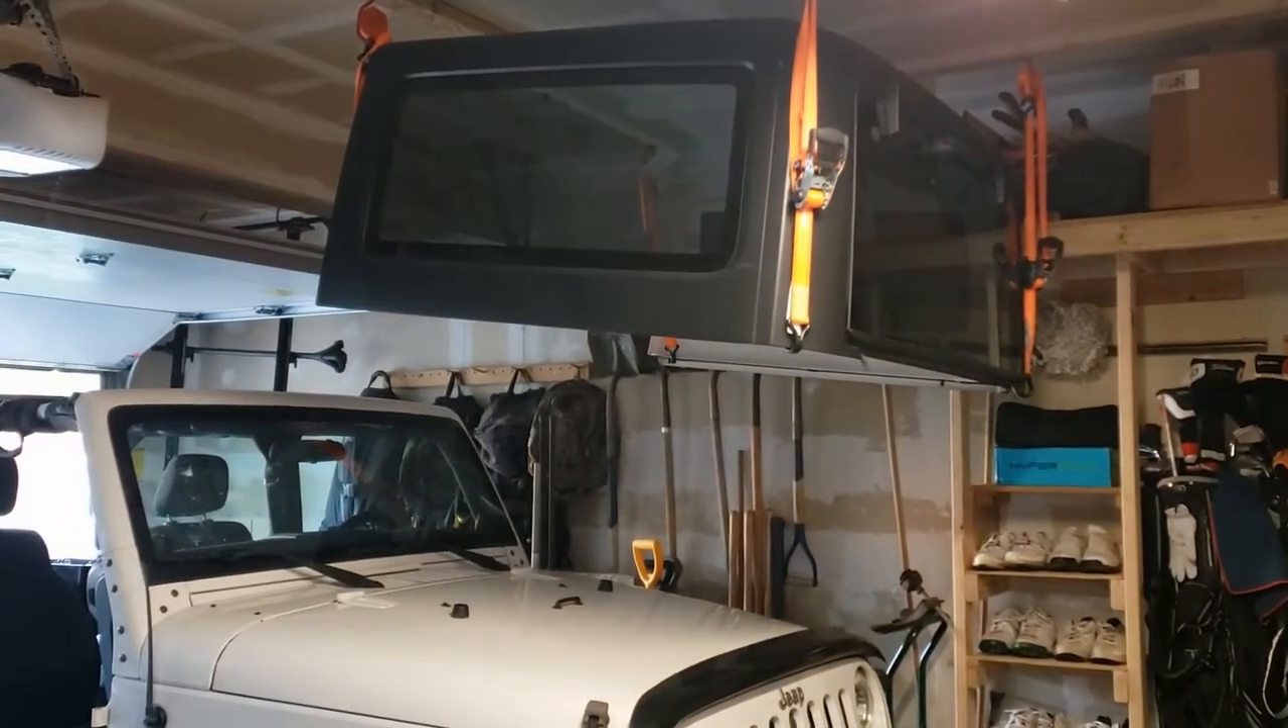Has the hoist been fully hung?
Yes.